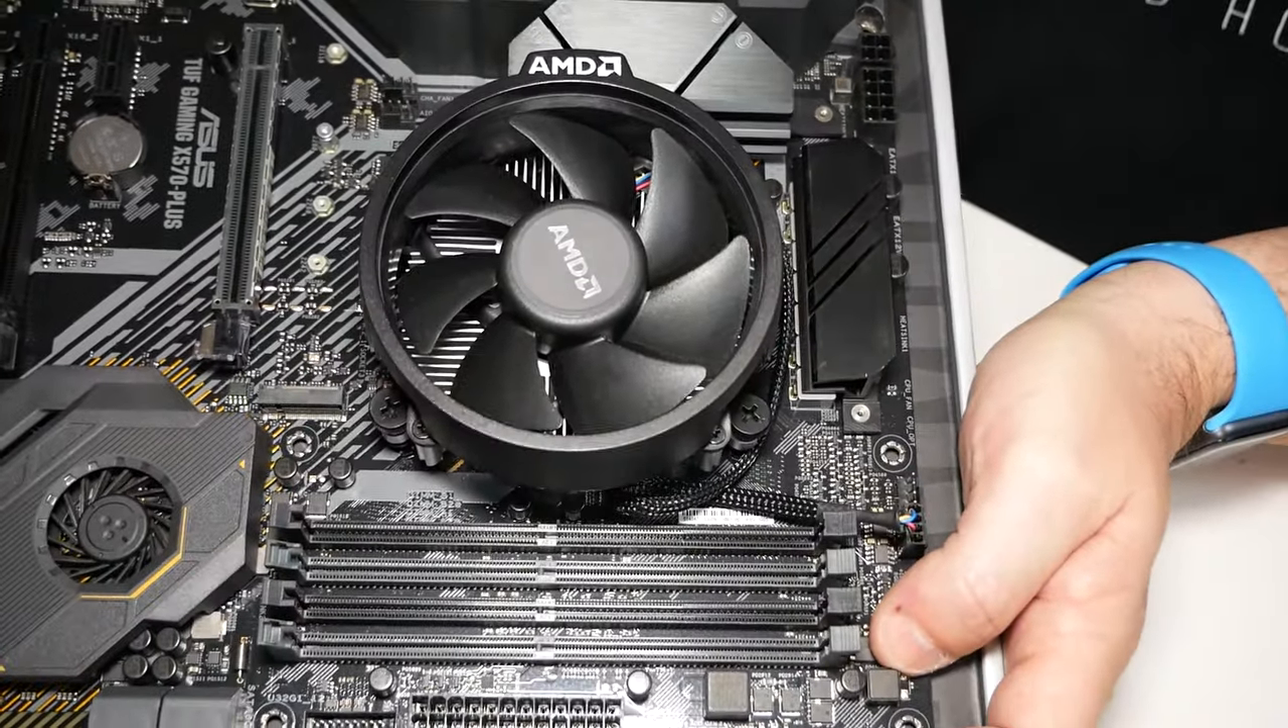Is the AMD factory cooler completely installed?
Yes.